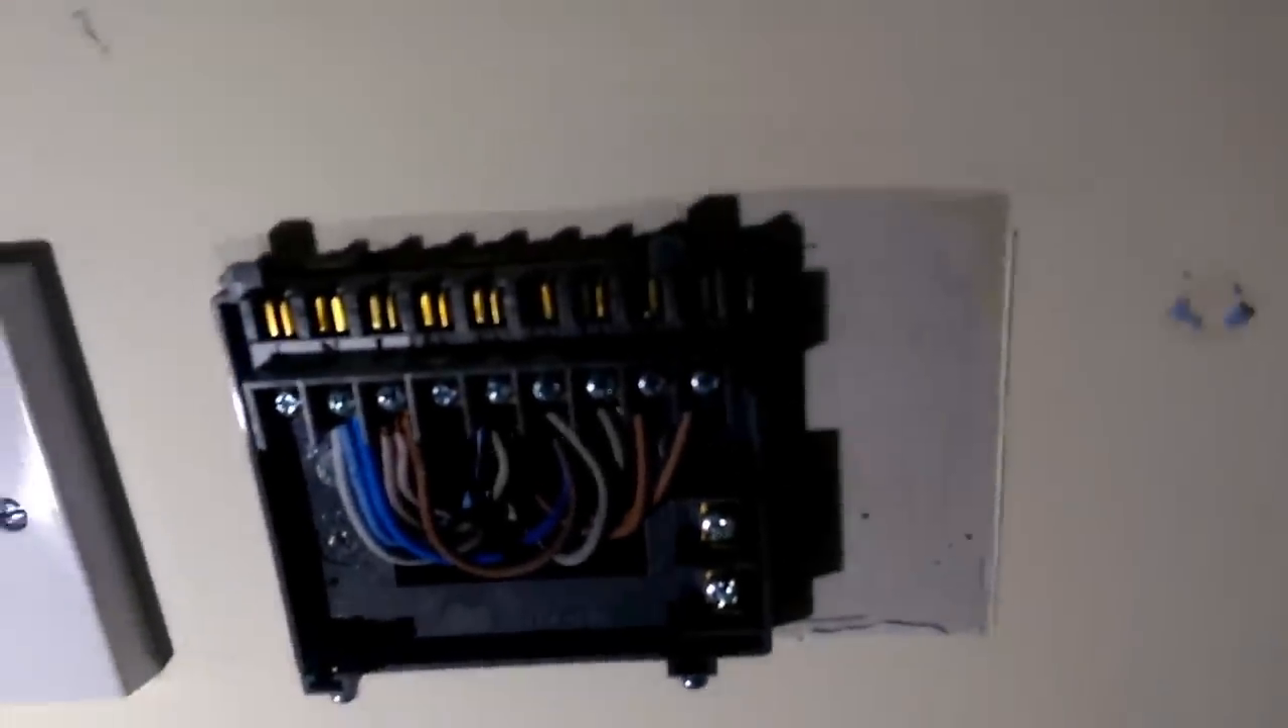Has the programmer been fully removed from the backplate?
Yes.